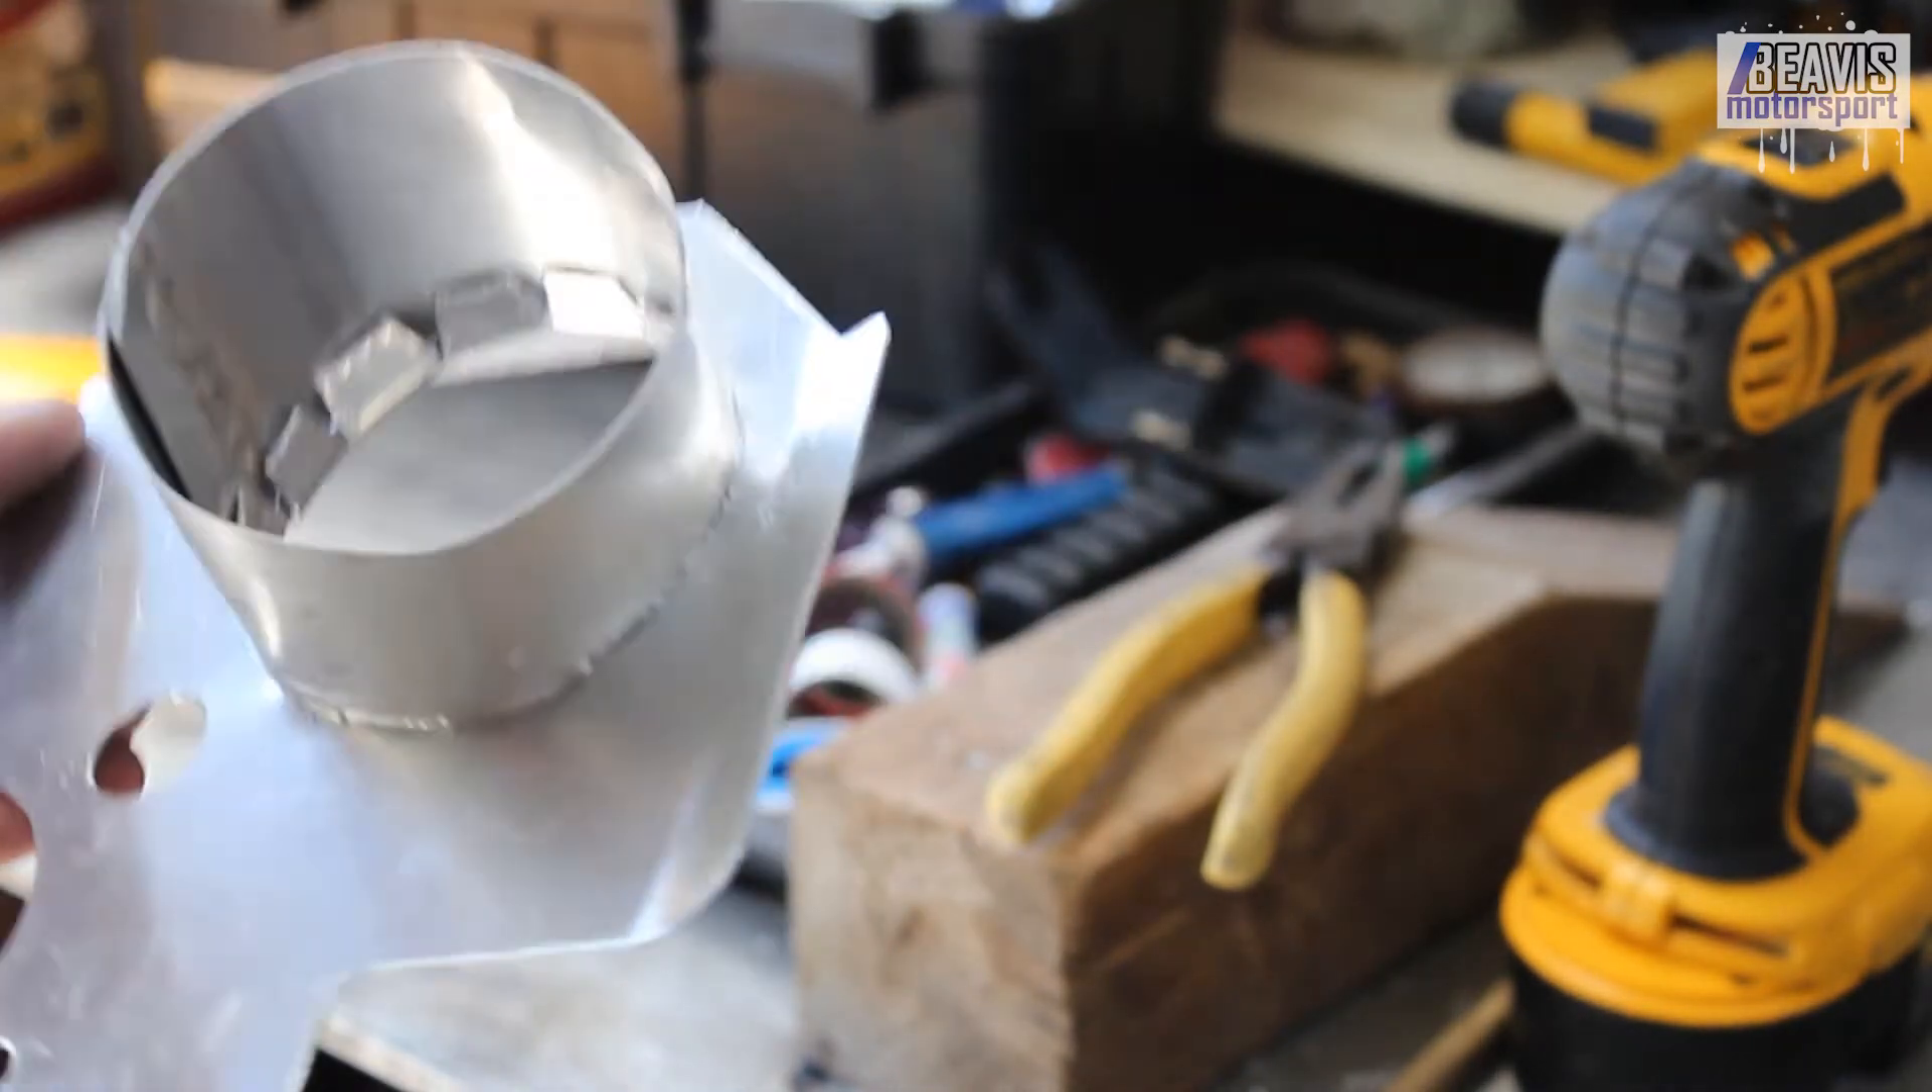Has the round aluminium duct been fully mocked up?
Yes.